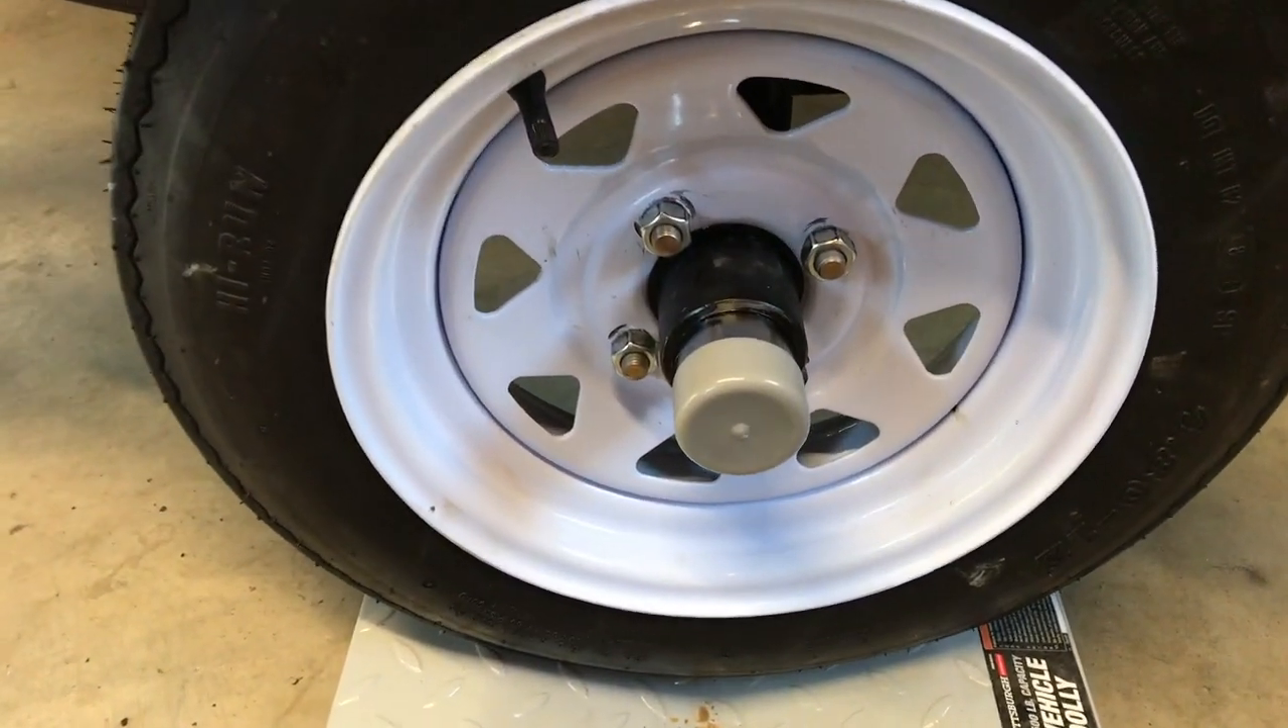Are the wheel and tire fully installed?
Yes.